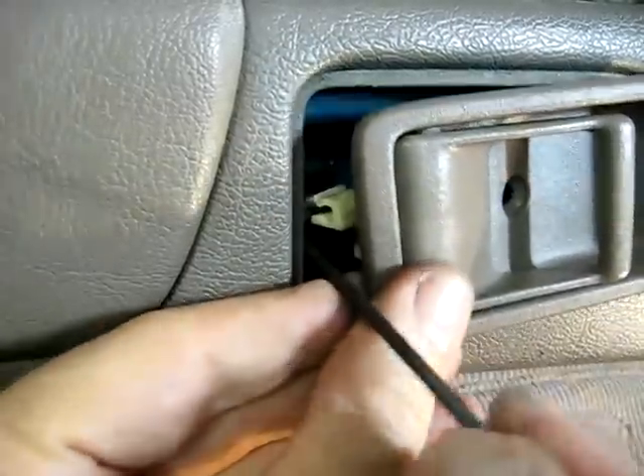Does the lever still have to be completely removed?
Yes.